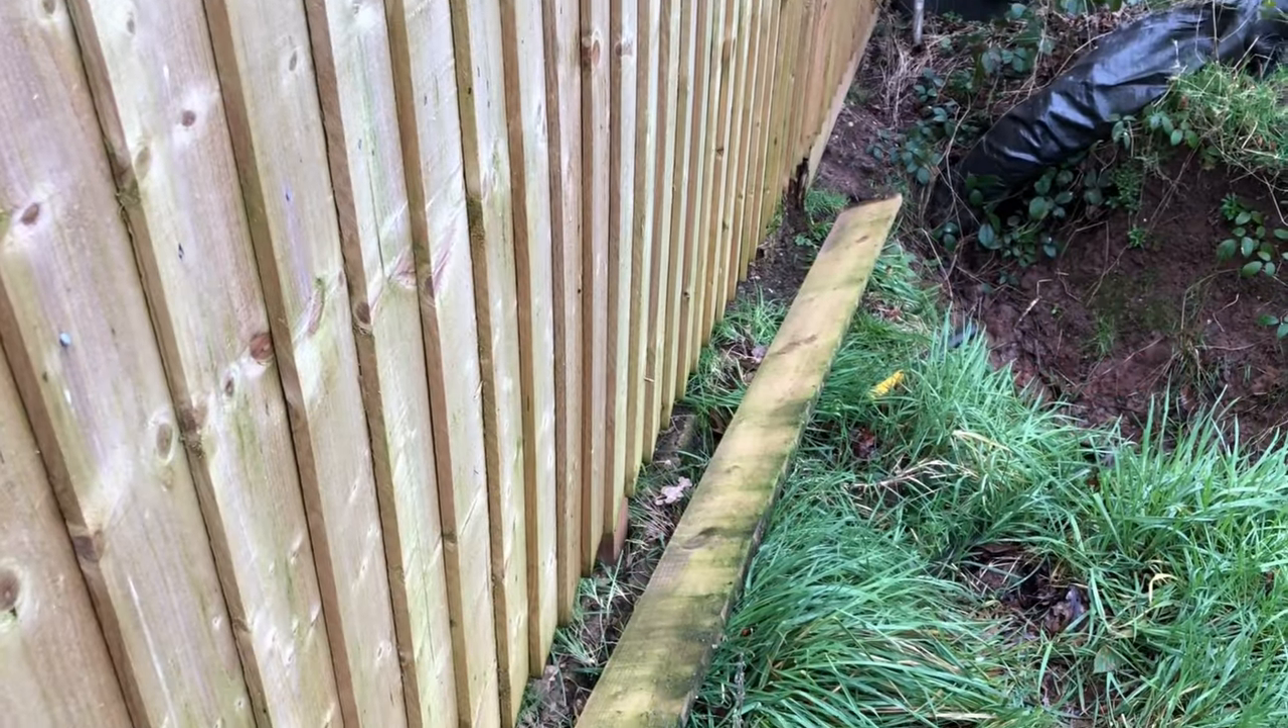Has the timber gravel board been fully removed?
Yes.